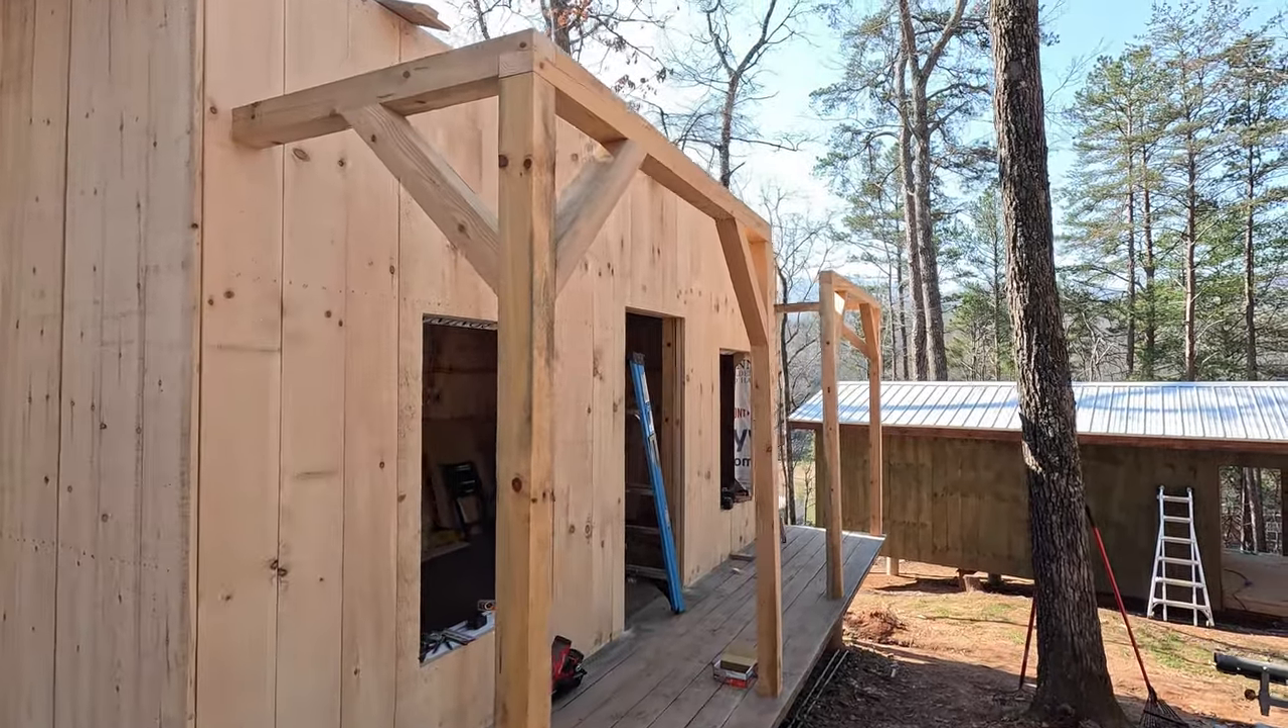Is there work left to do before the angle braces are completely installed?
No.